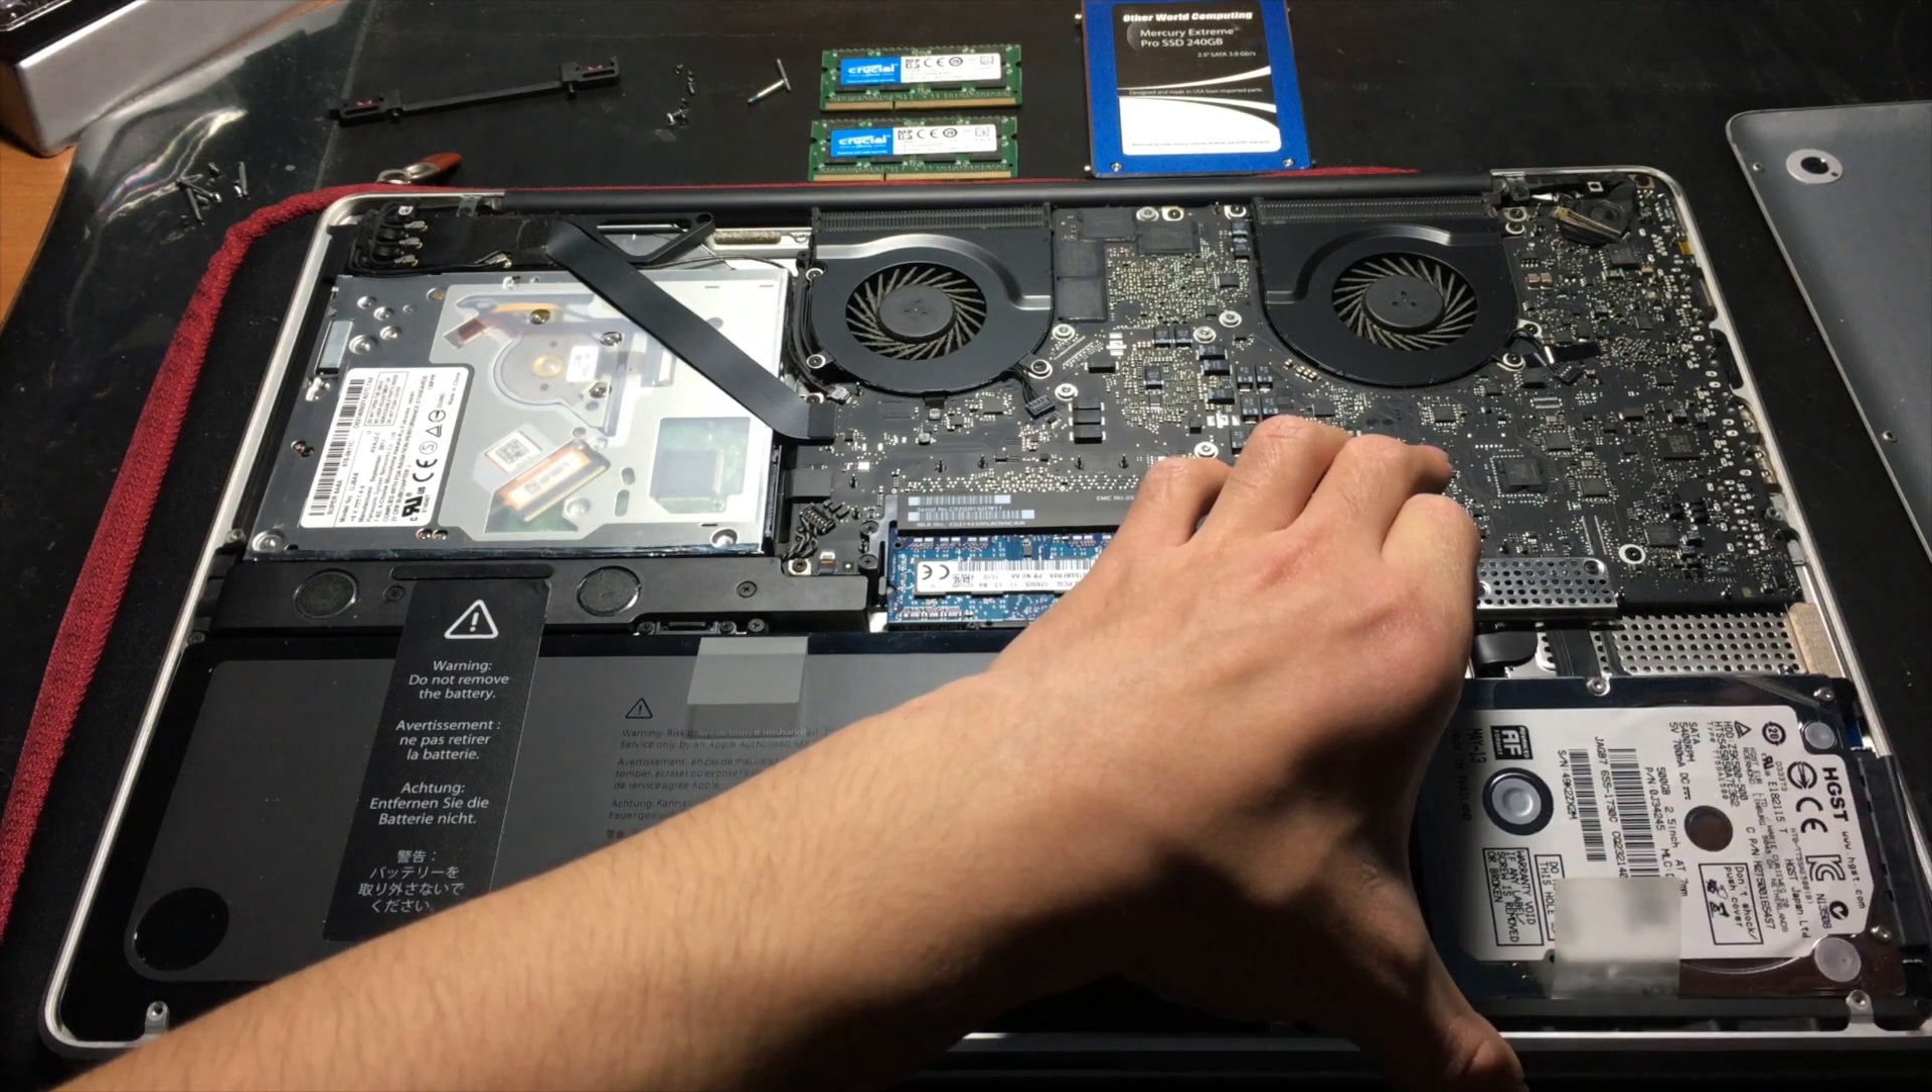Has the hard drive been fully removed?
No.